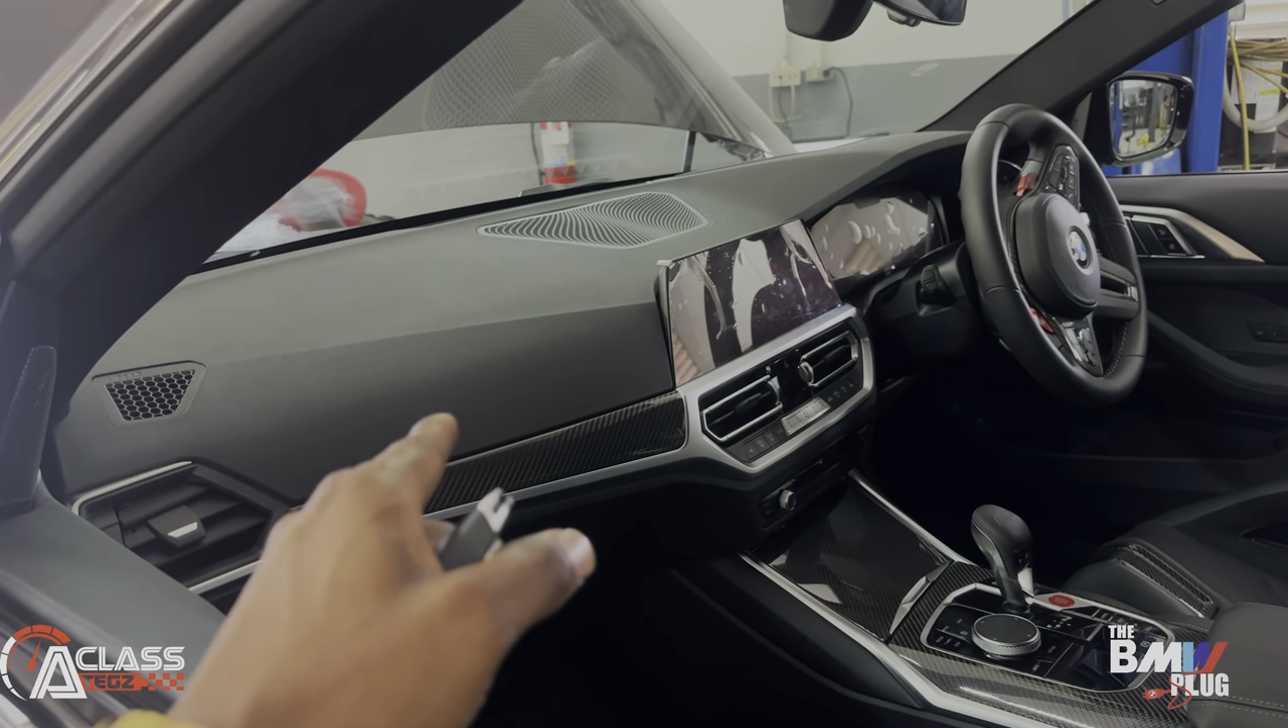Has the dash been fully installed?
Yes.